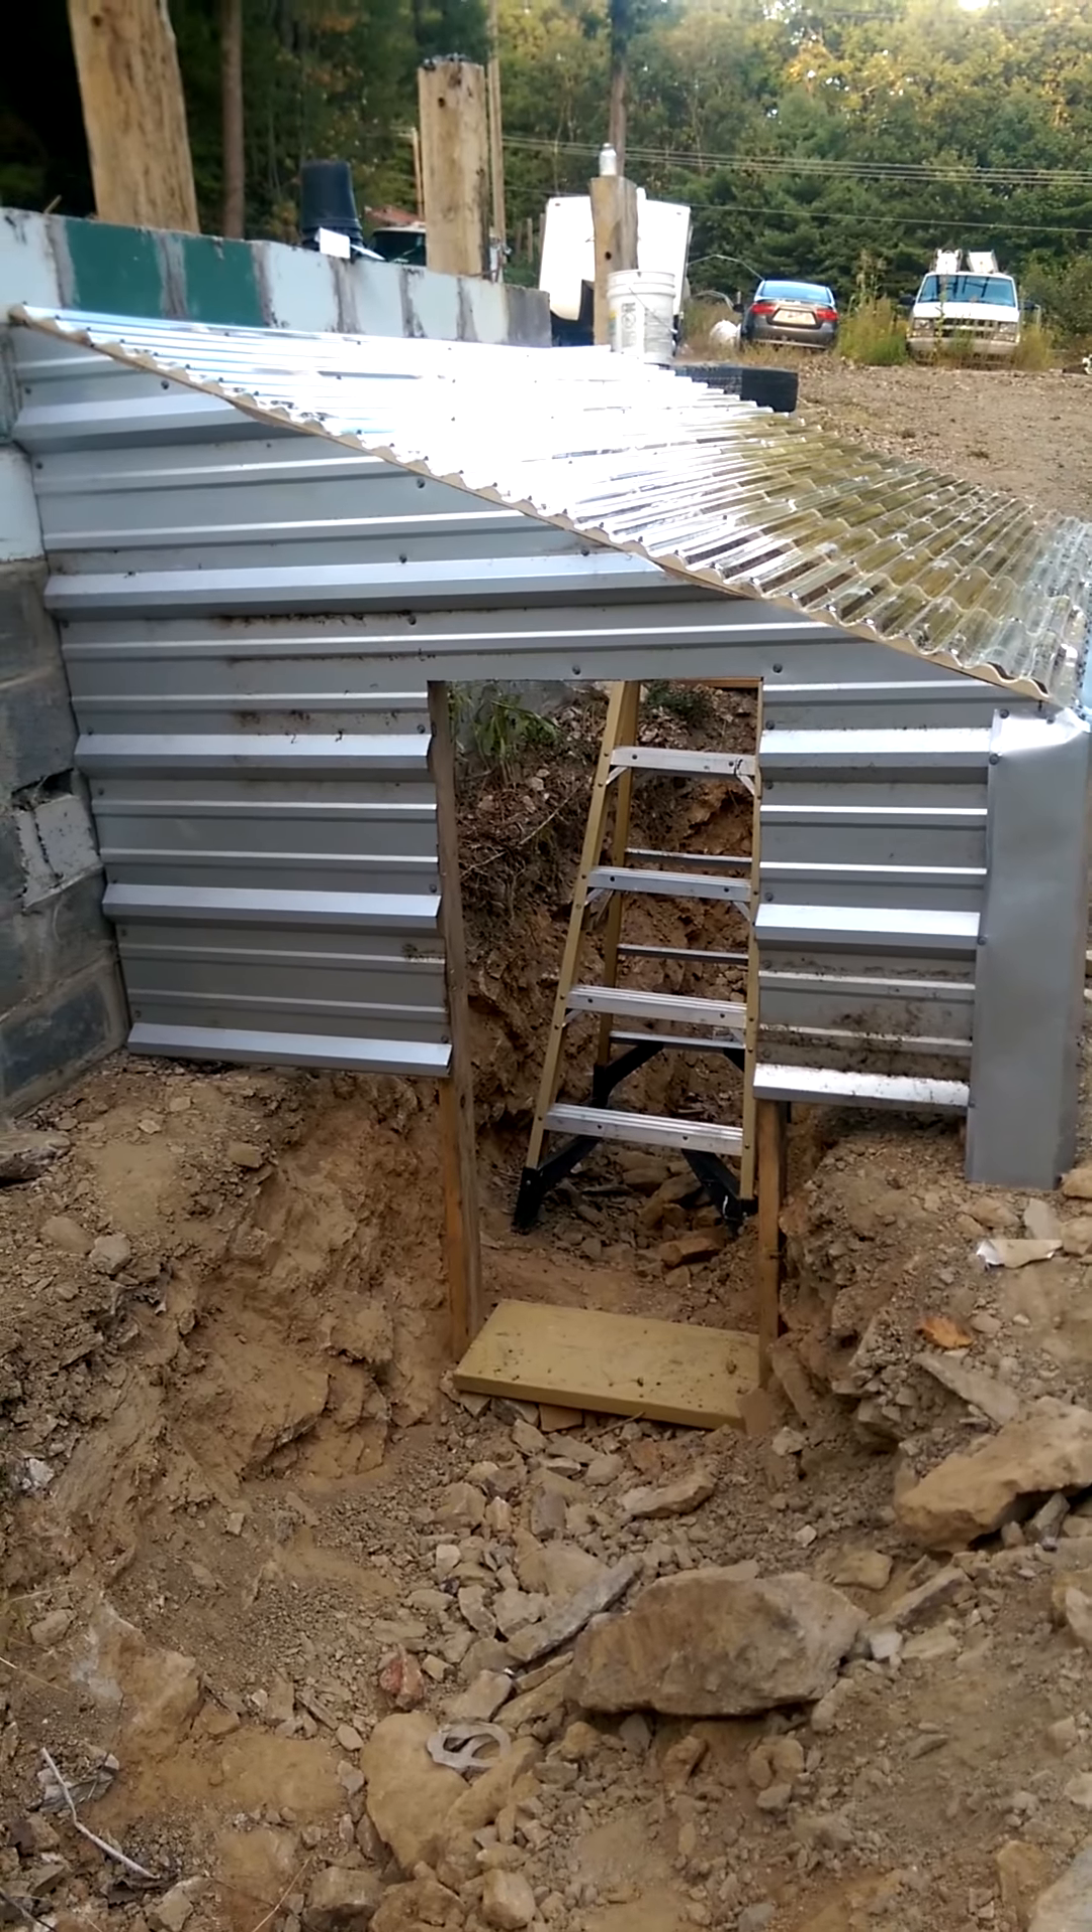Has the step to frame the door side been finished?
Yes.